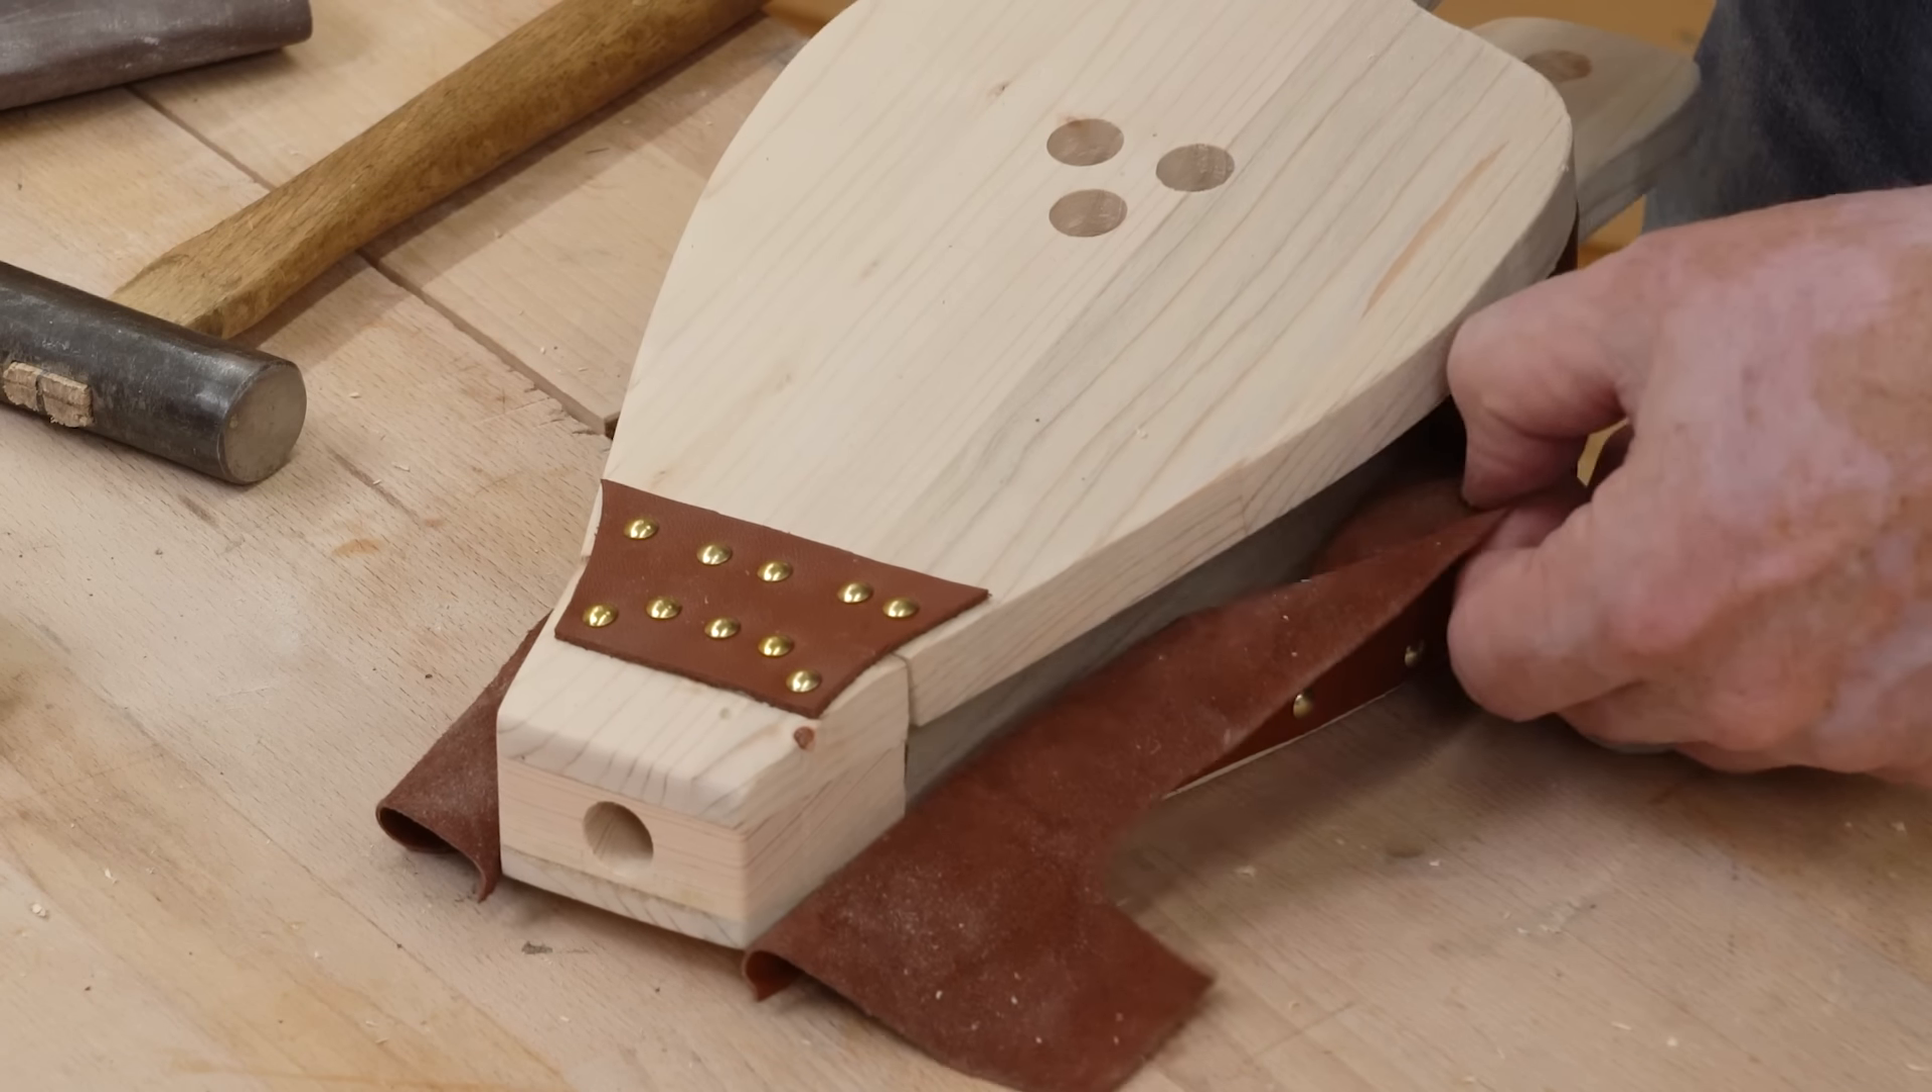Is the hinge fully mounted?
Yes.